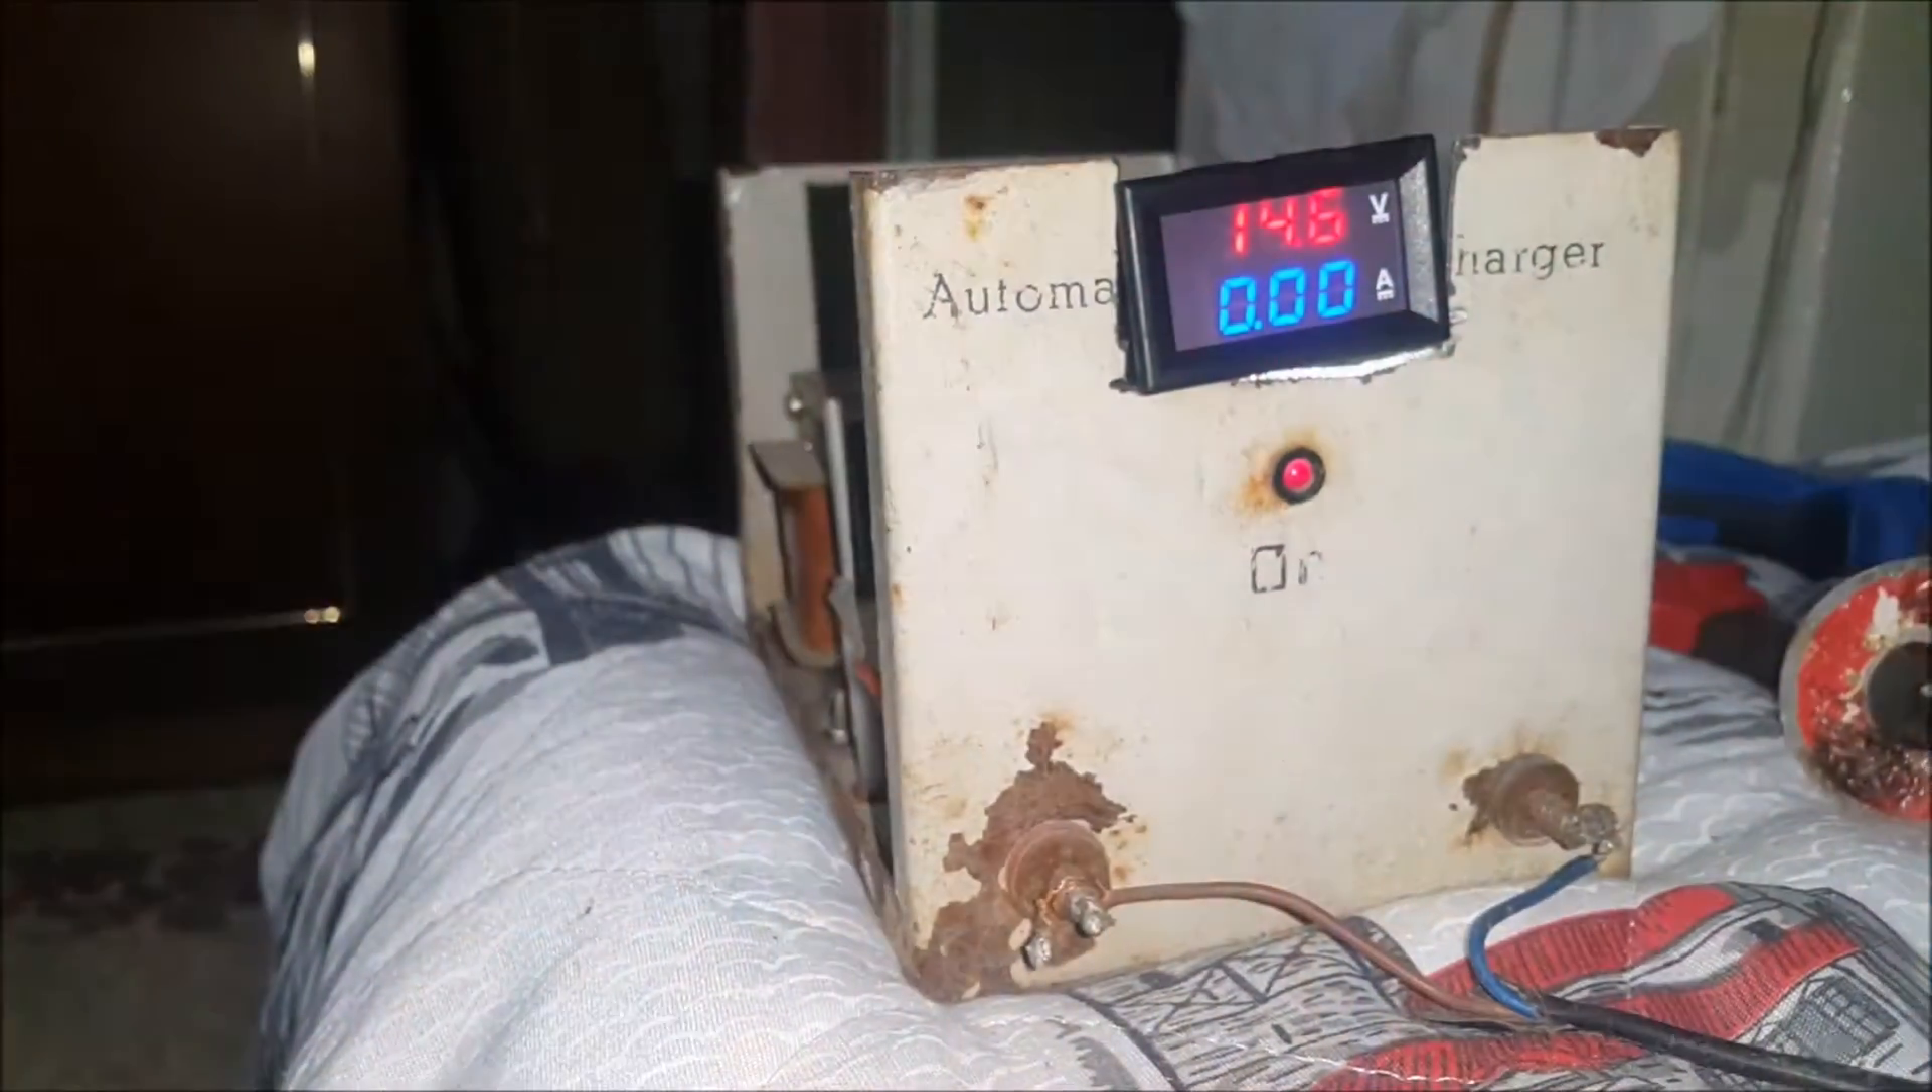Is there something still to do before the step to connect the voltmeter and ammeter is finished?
No.